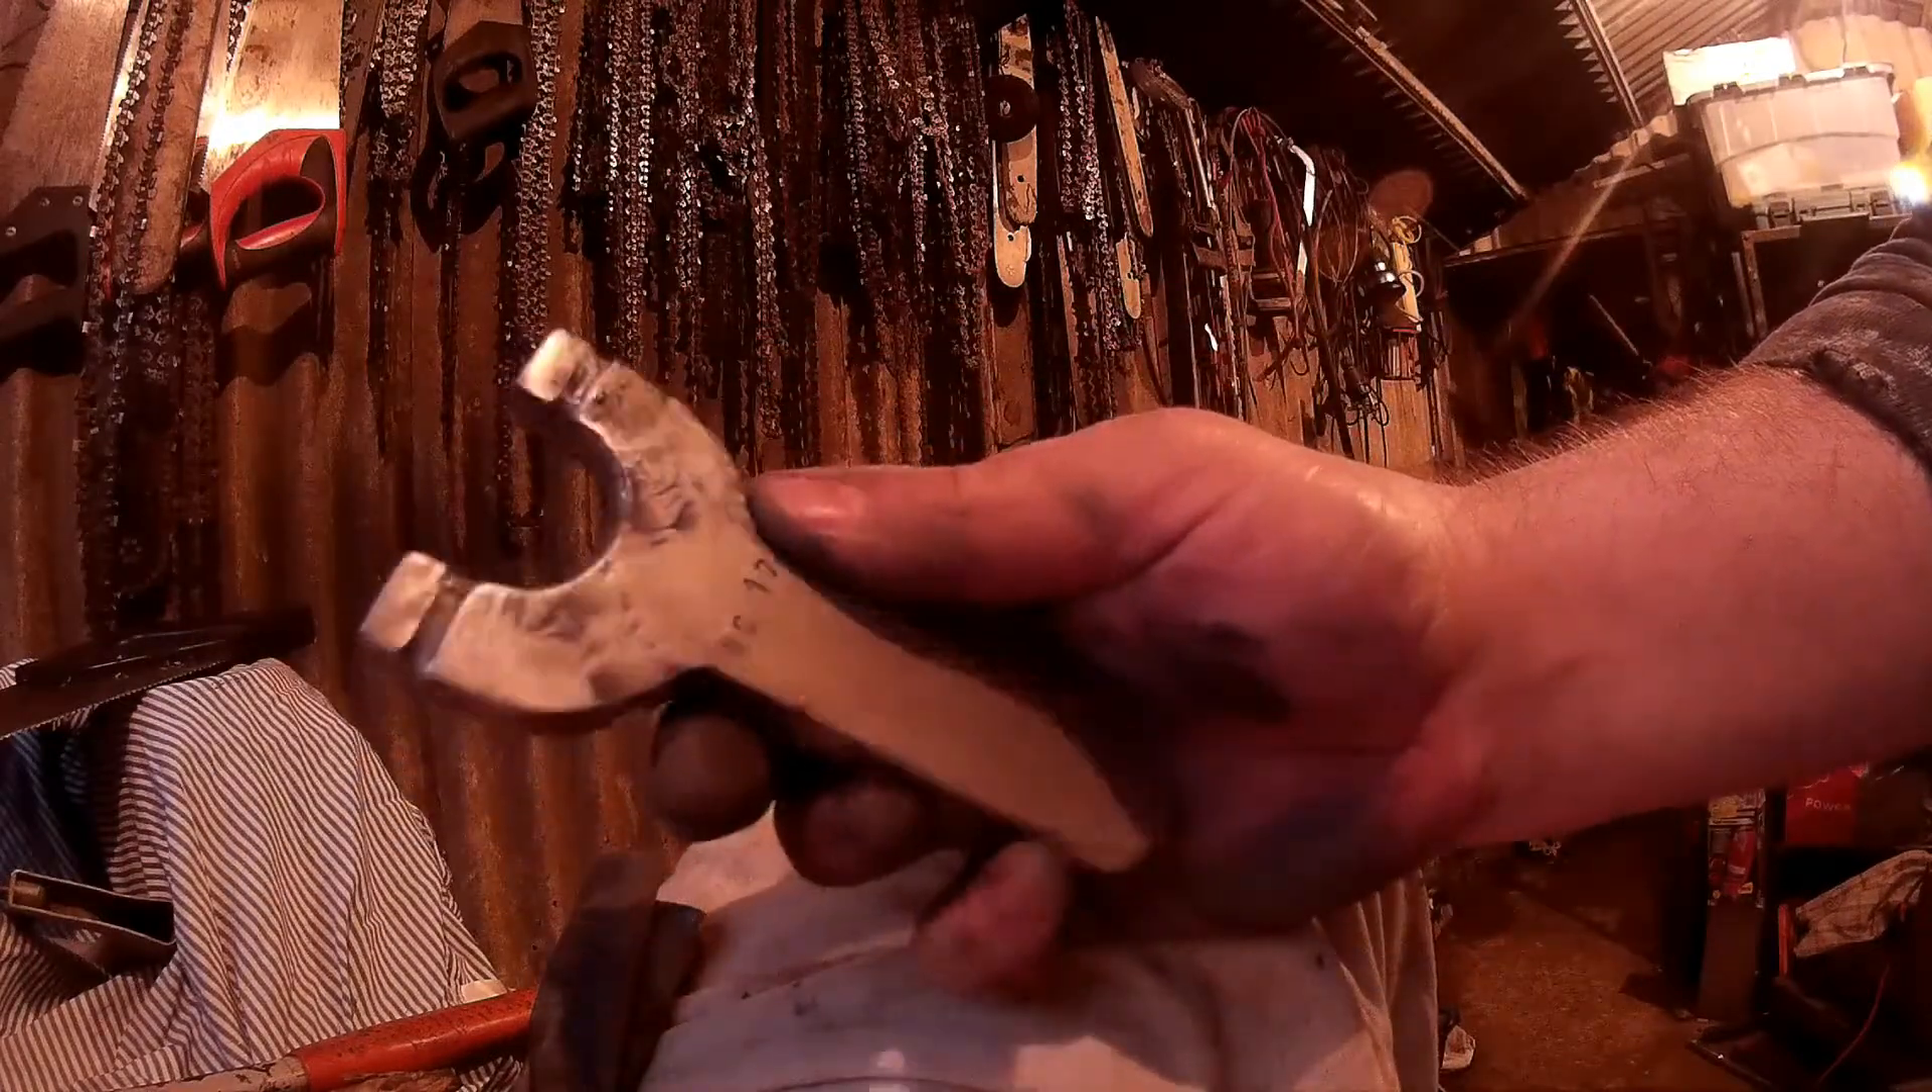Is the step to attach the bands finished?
No.